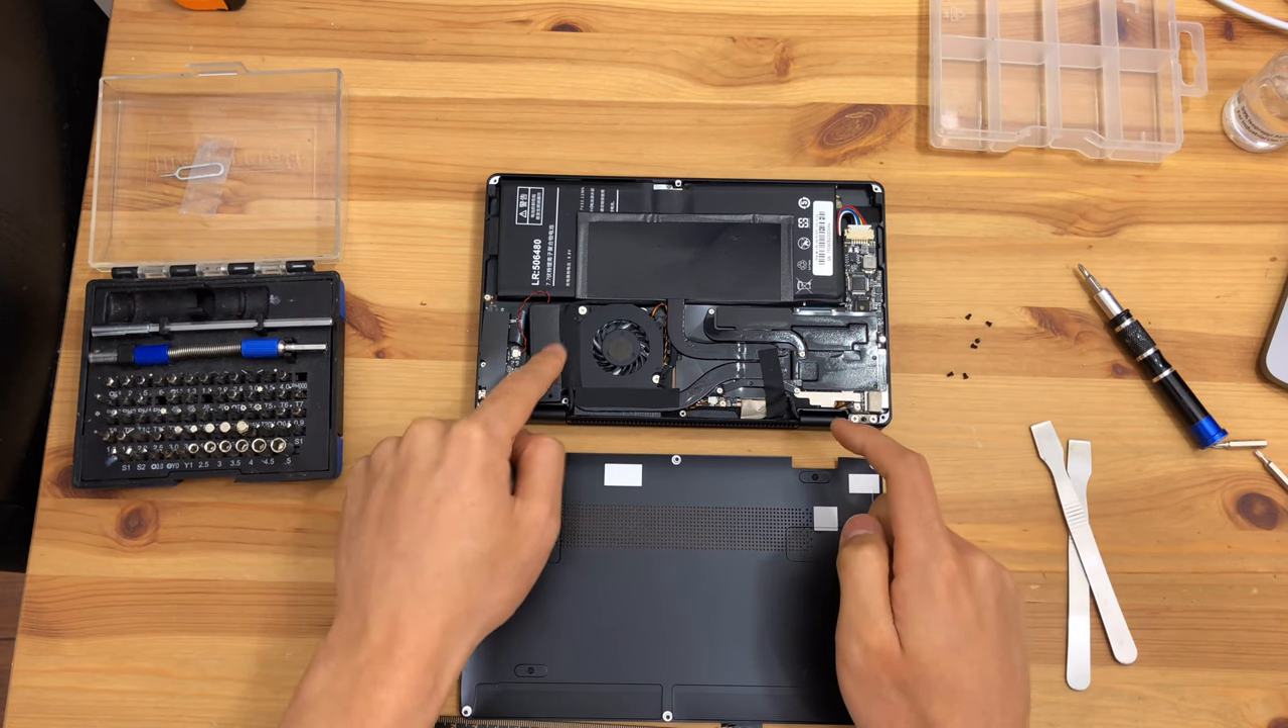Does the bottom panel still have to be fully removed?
No.